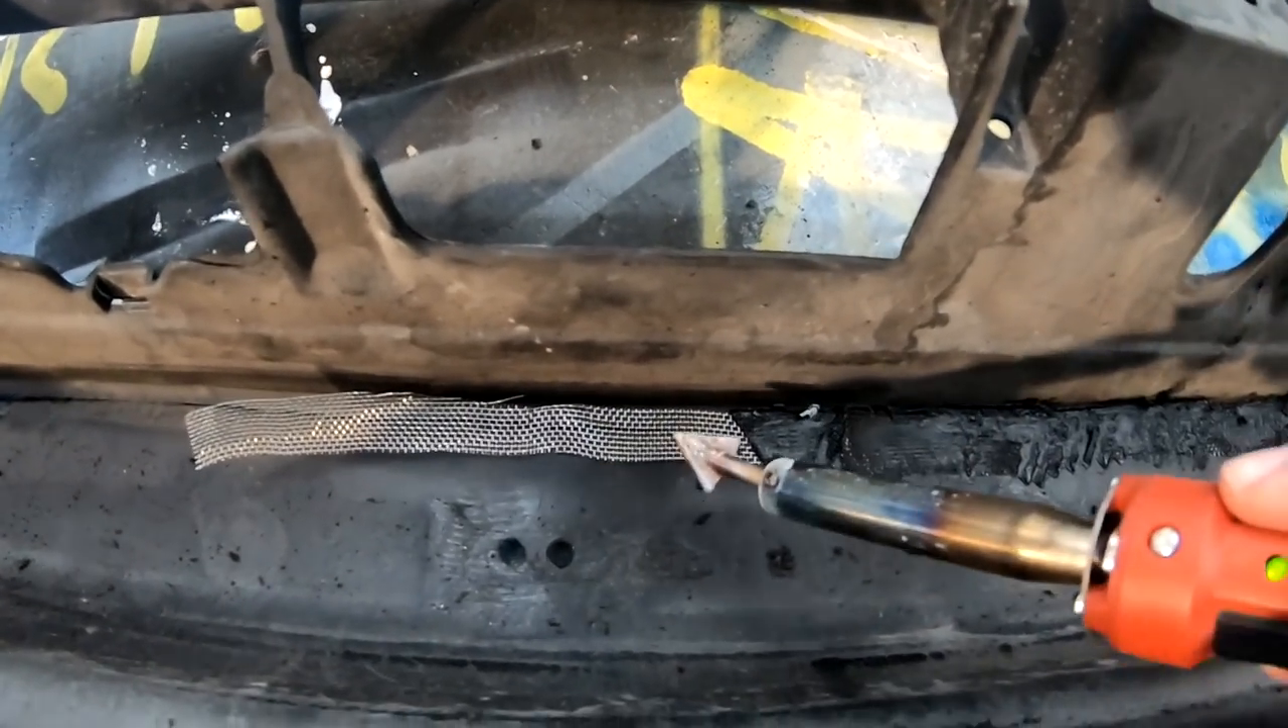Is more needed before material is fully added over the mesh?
Yes.